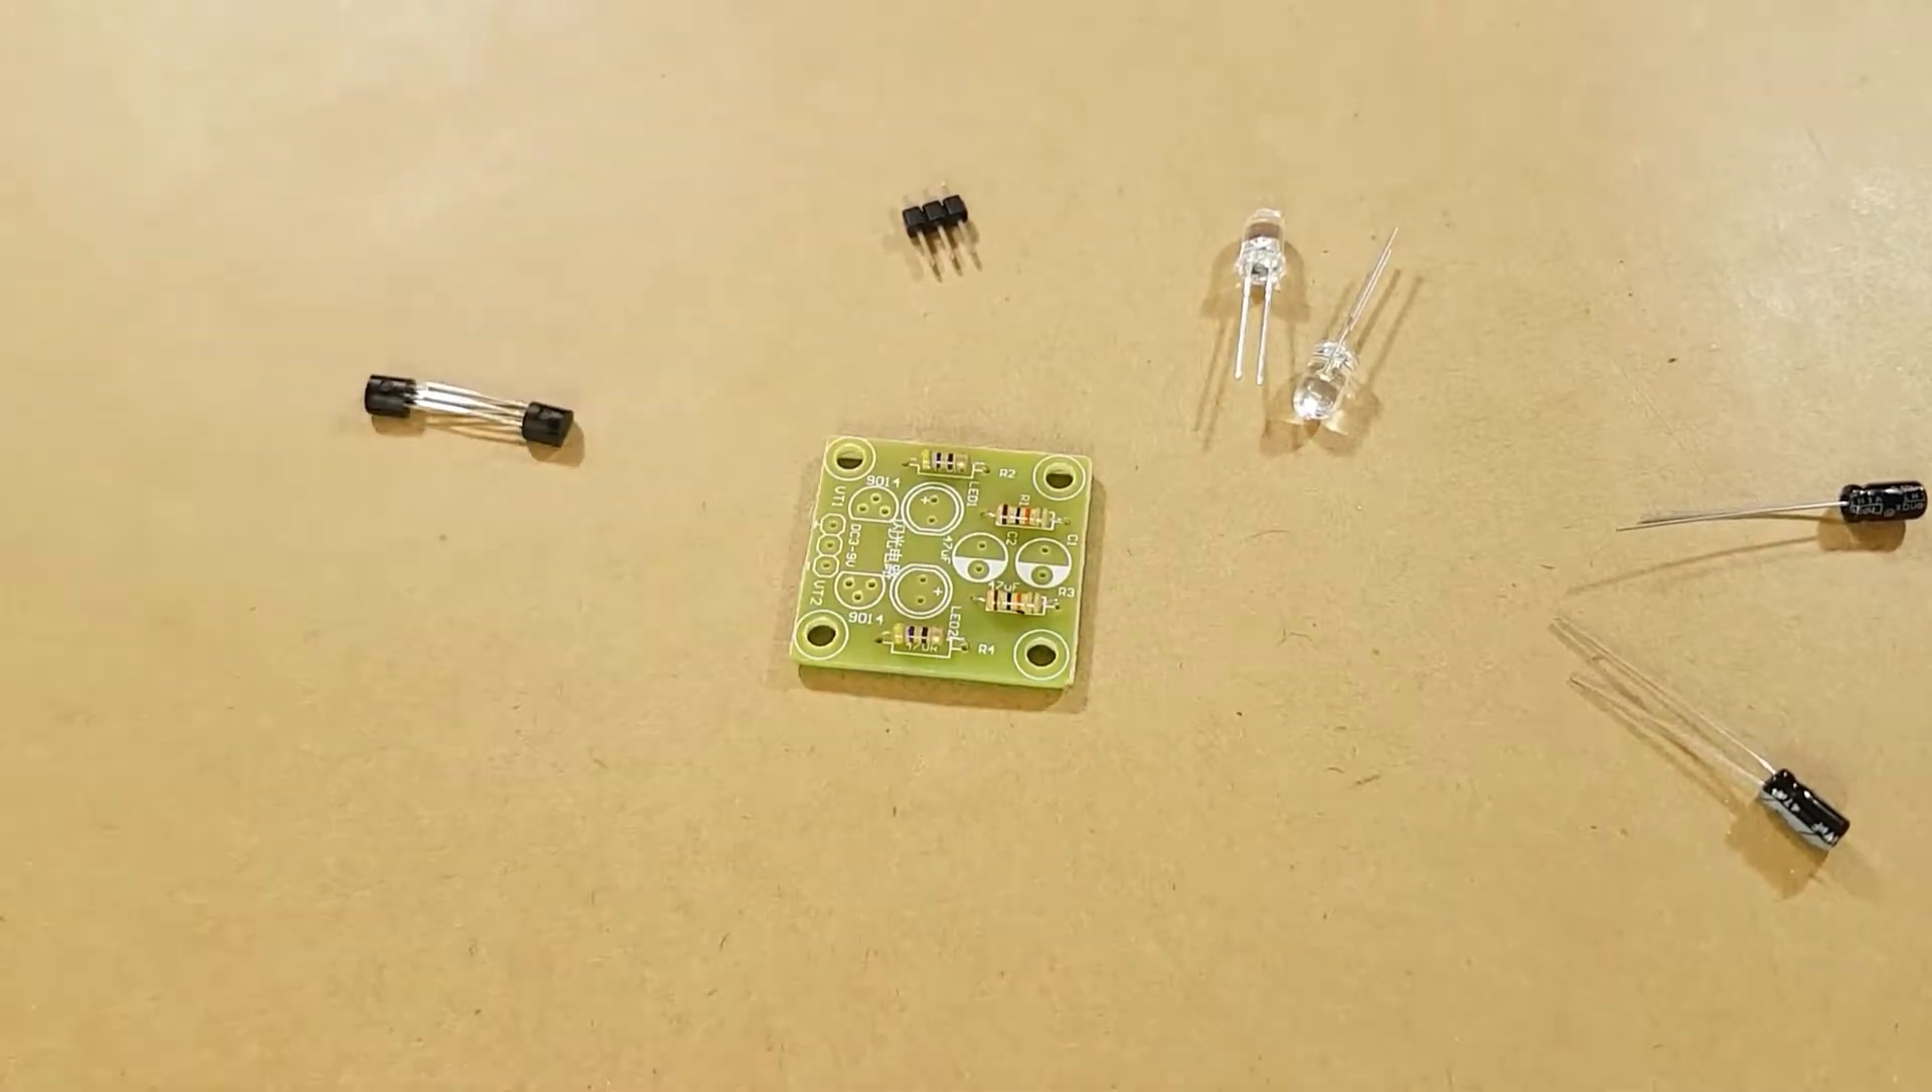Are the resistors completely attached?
Yes.